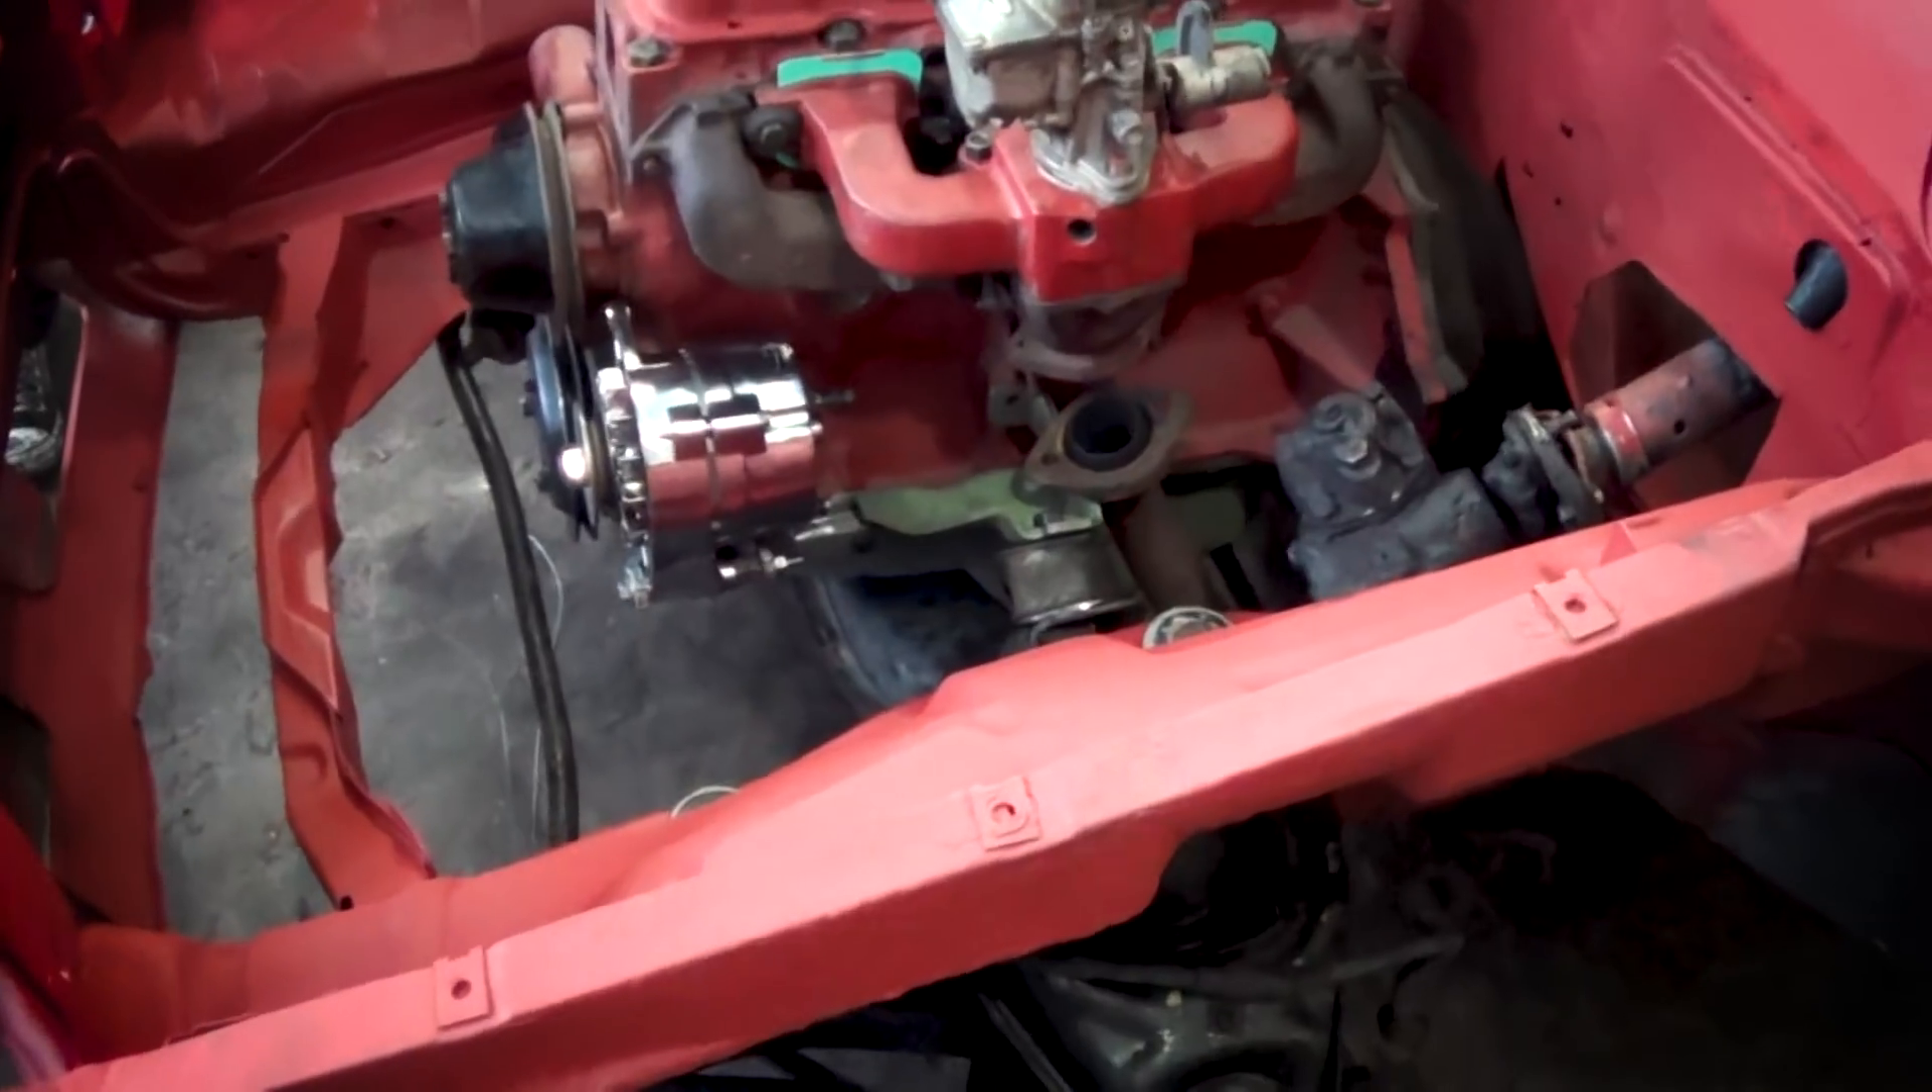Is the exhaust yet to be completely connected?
Yes.